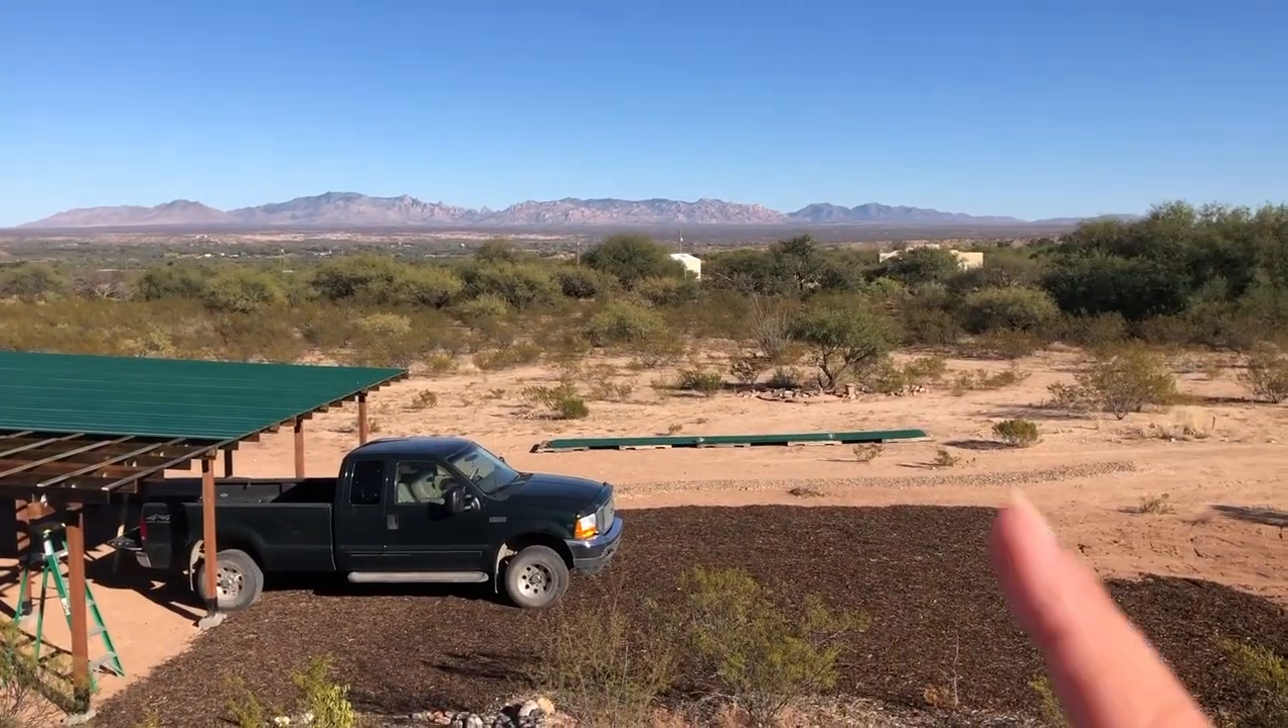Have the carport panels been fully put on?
No.